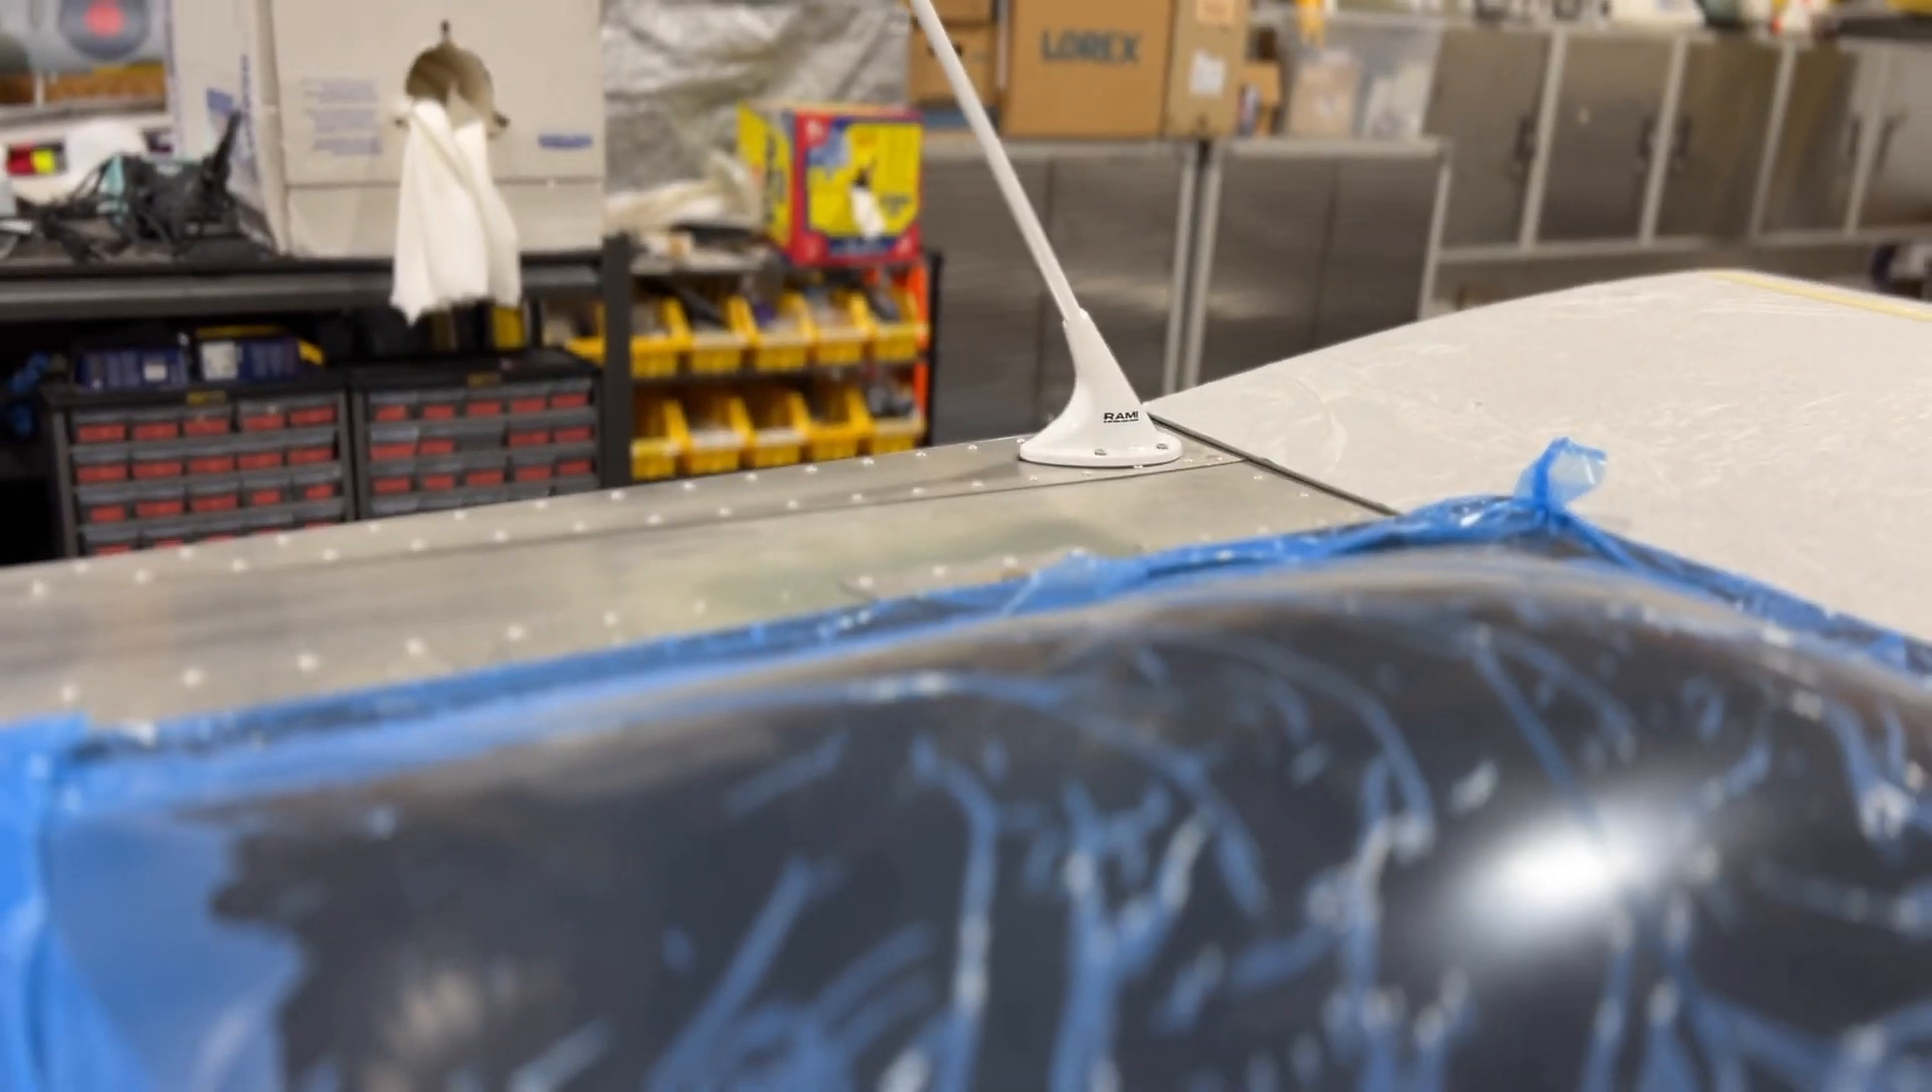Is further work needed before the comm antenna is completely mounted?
No.